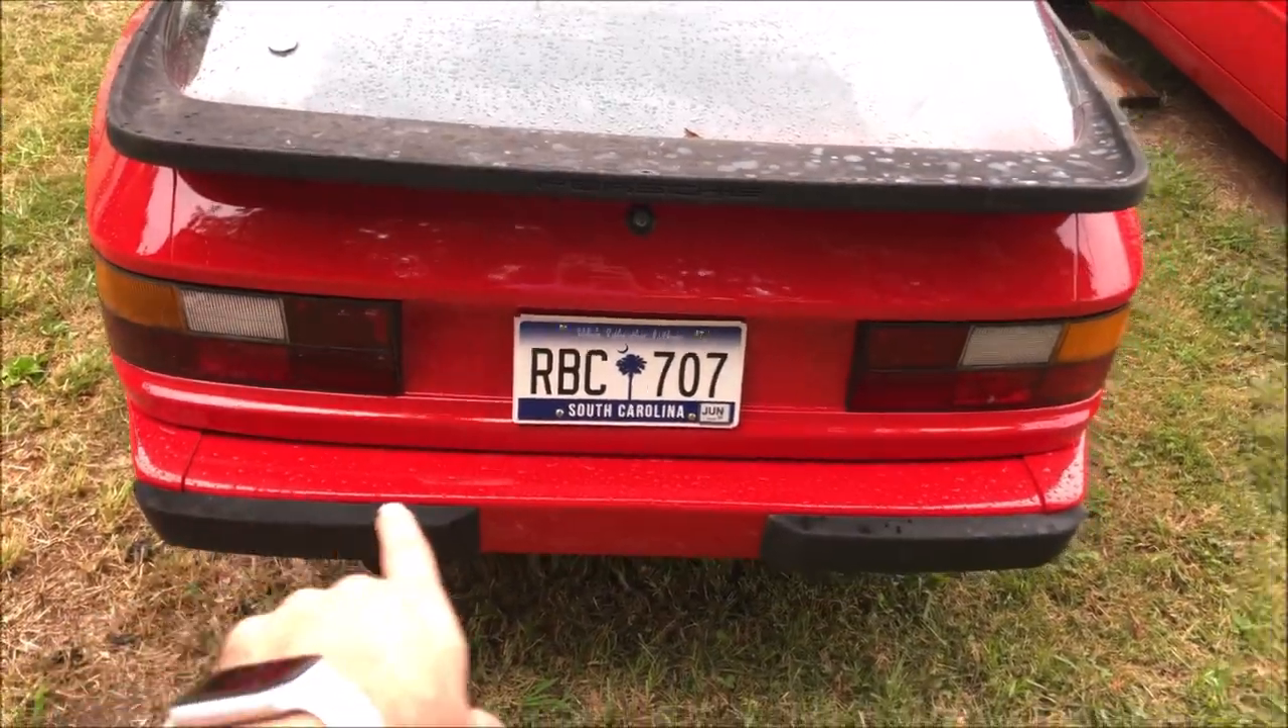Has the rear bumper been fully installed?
Yes.